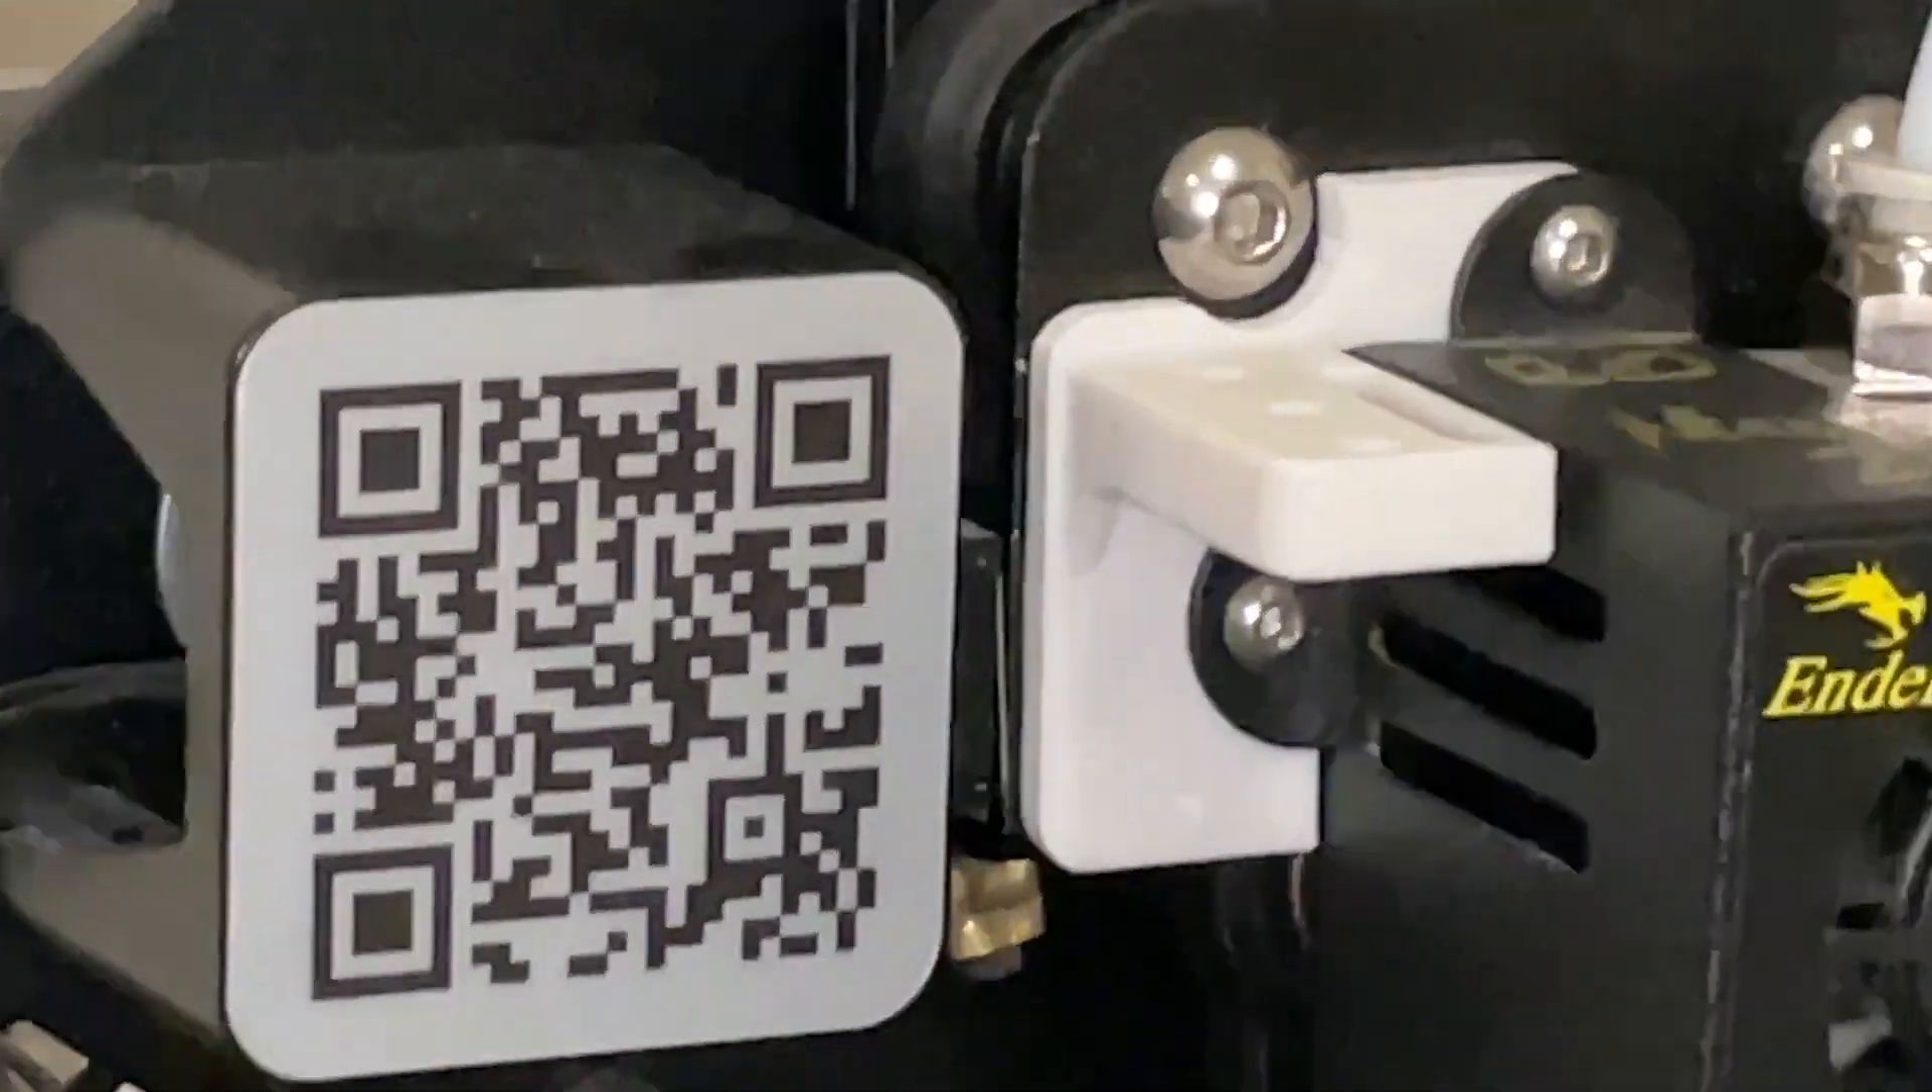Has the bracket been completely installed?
Yes.